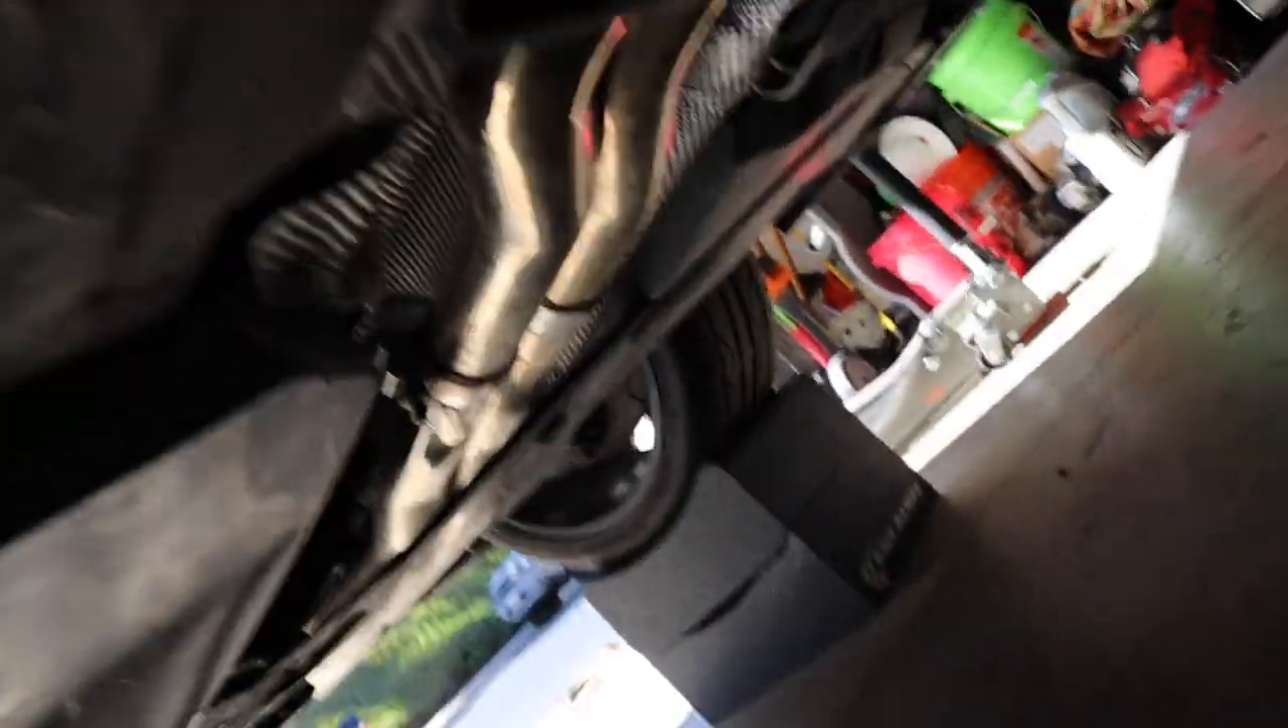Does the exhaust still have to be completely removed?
Yes.